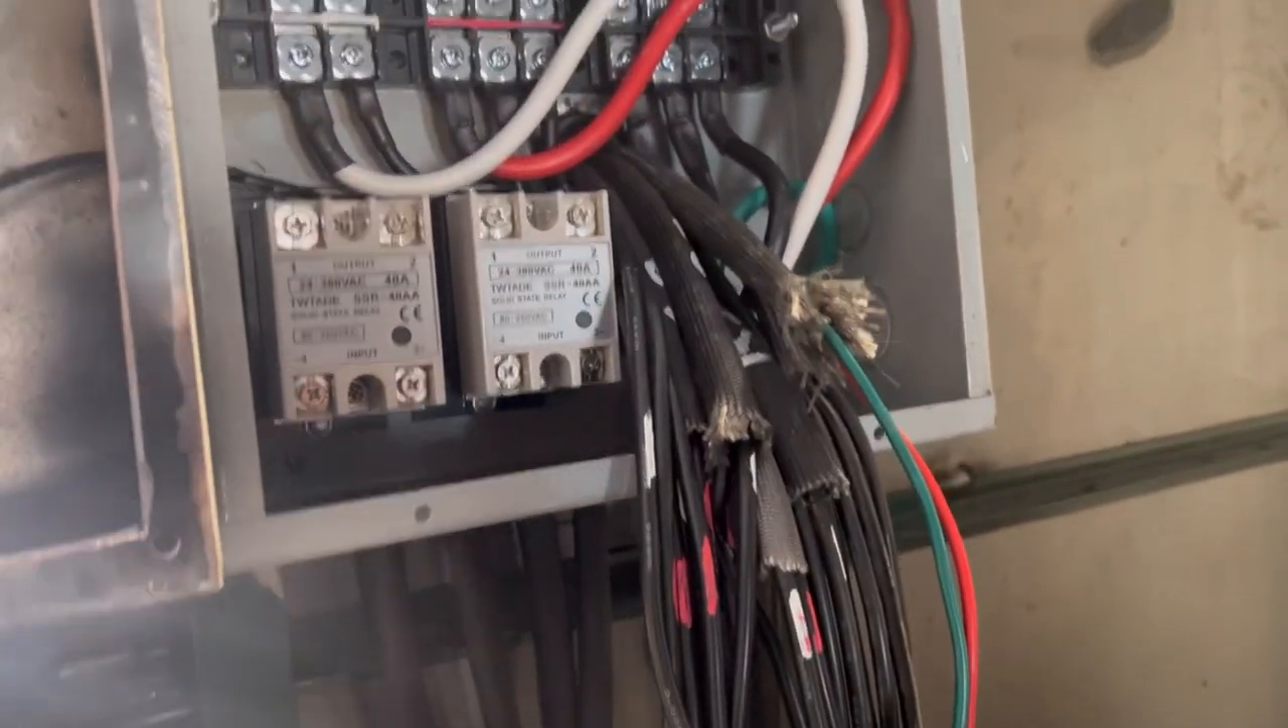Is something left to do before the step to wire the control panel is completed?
Yes.